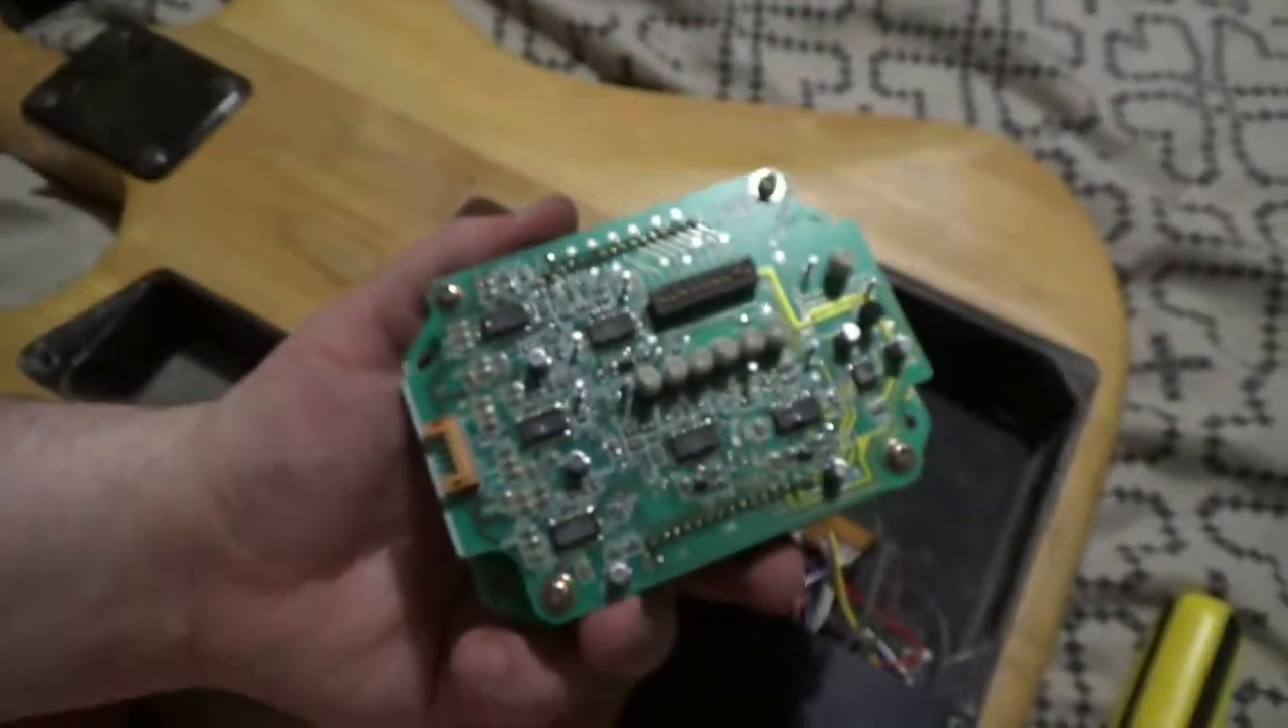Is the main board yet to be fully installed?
Yes.